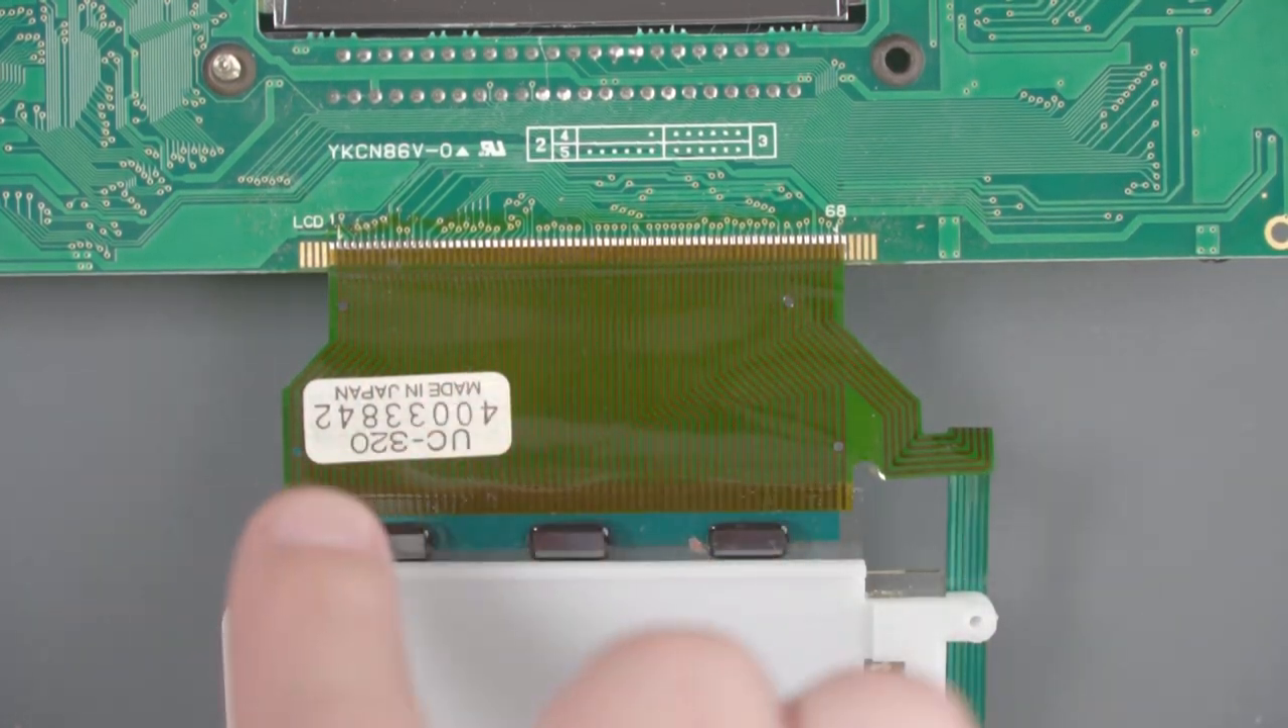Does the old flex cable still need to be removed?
Yes.